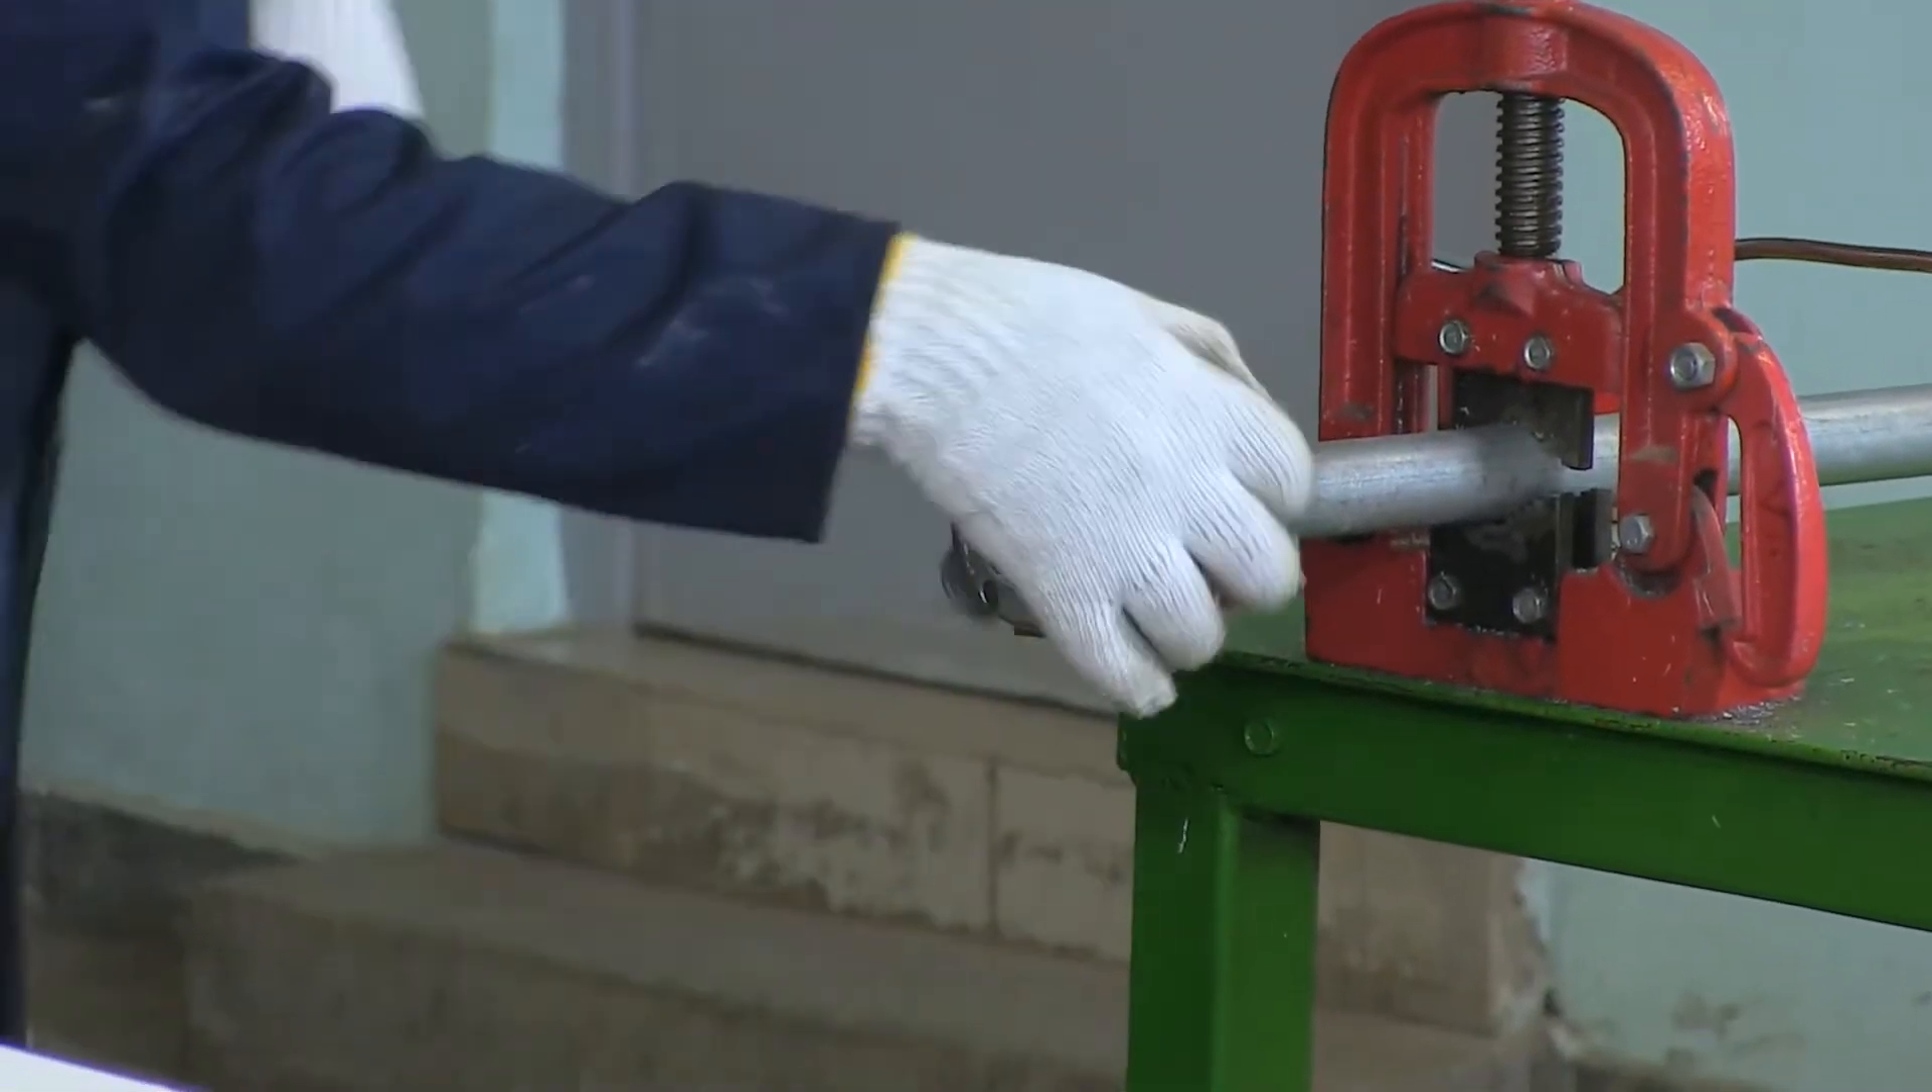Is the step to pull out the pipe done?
No.